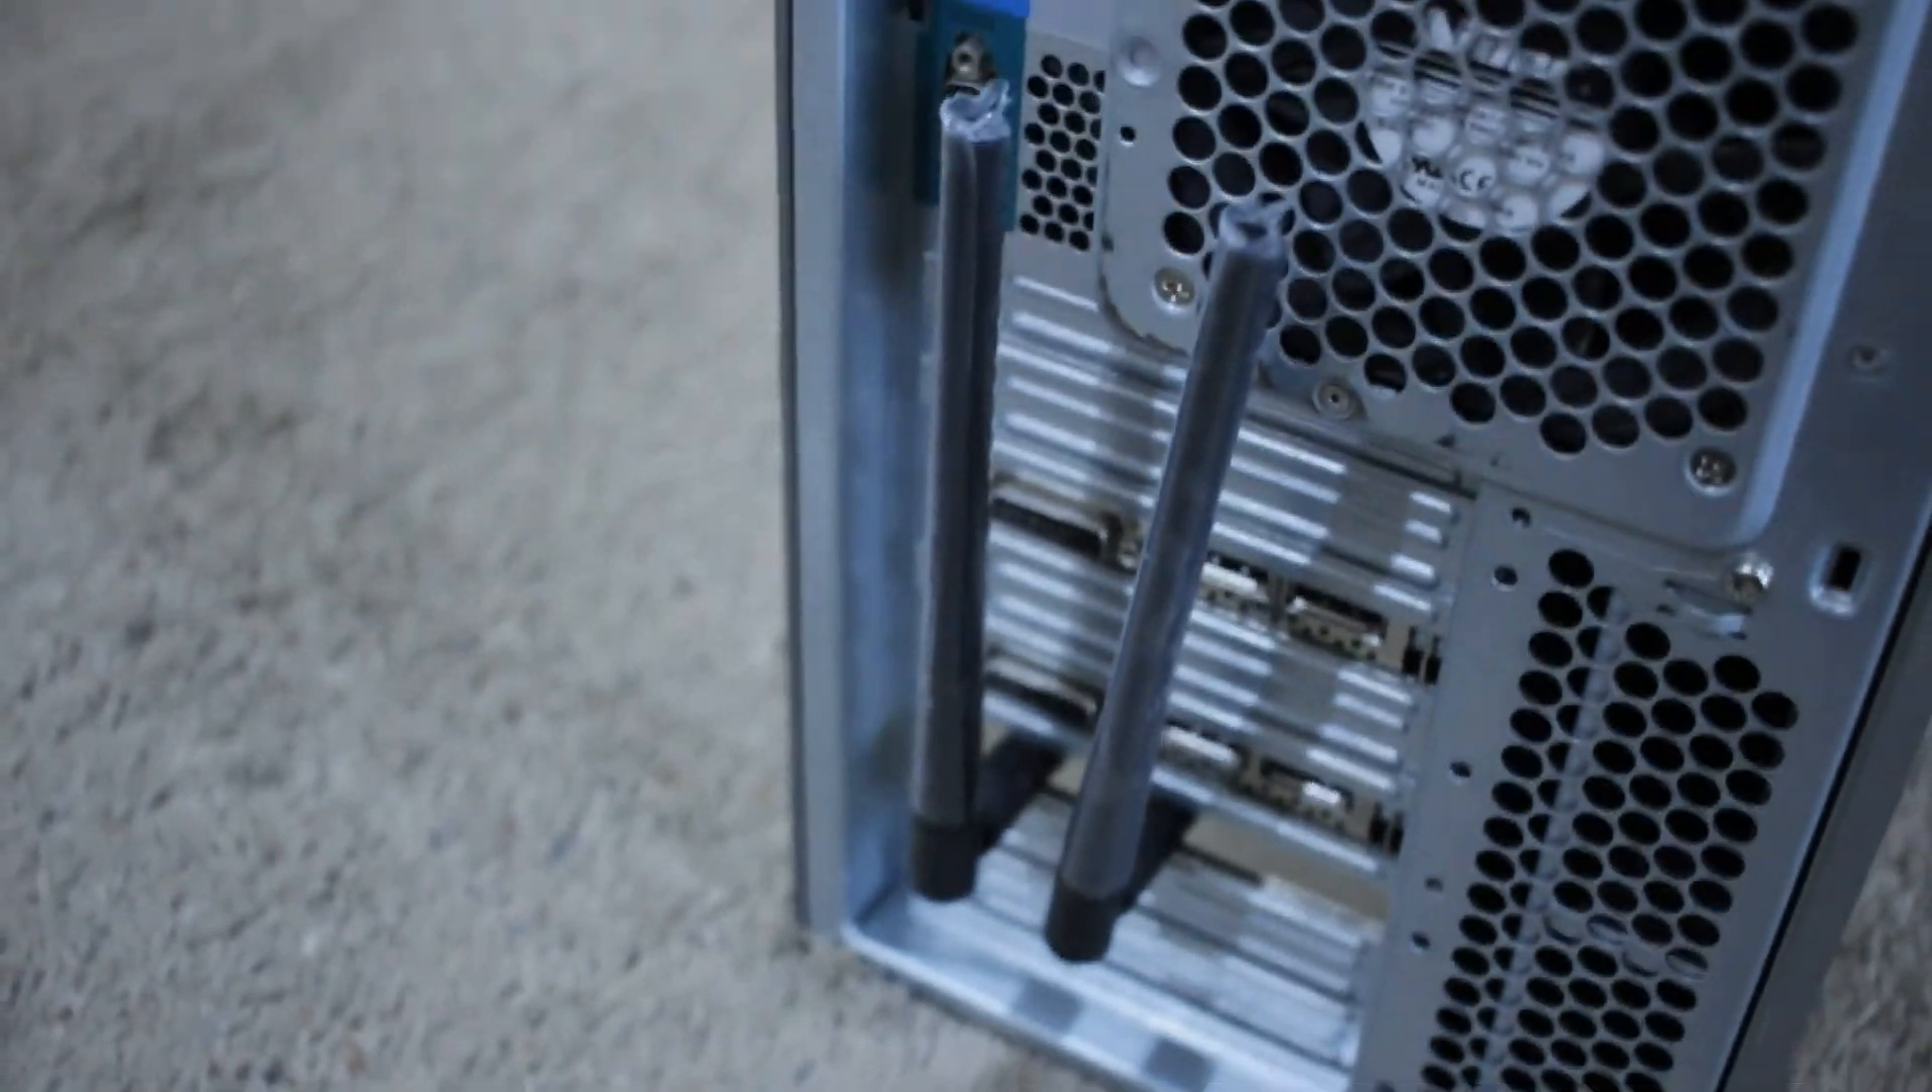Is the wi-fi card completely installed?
Yes.